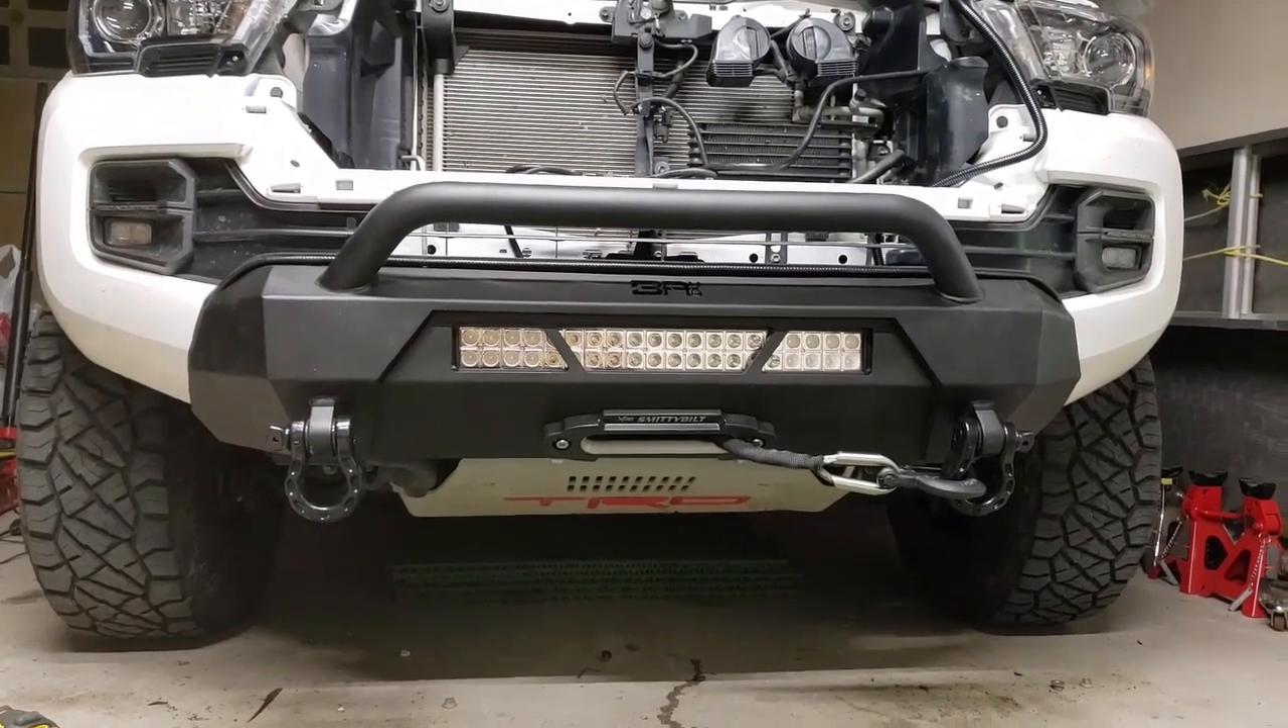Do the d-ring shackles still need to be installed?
No.